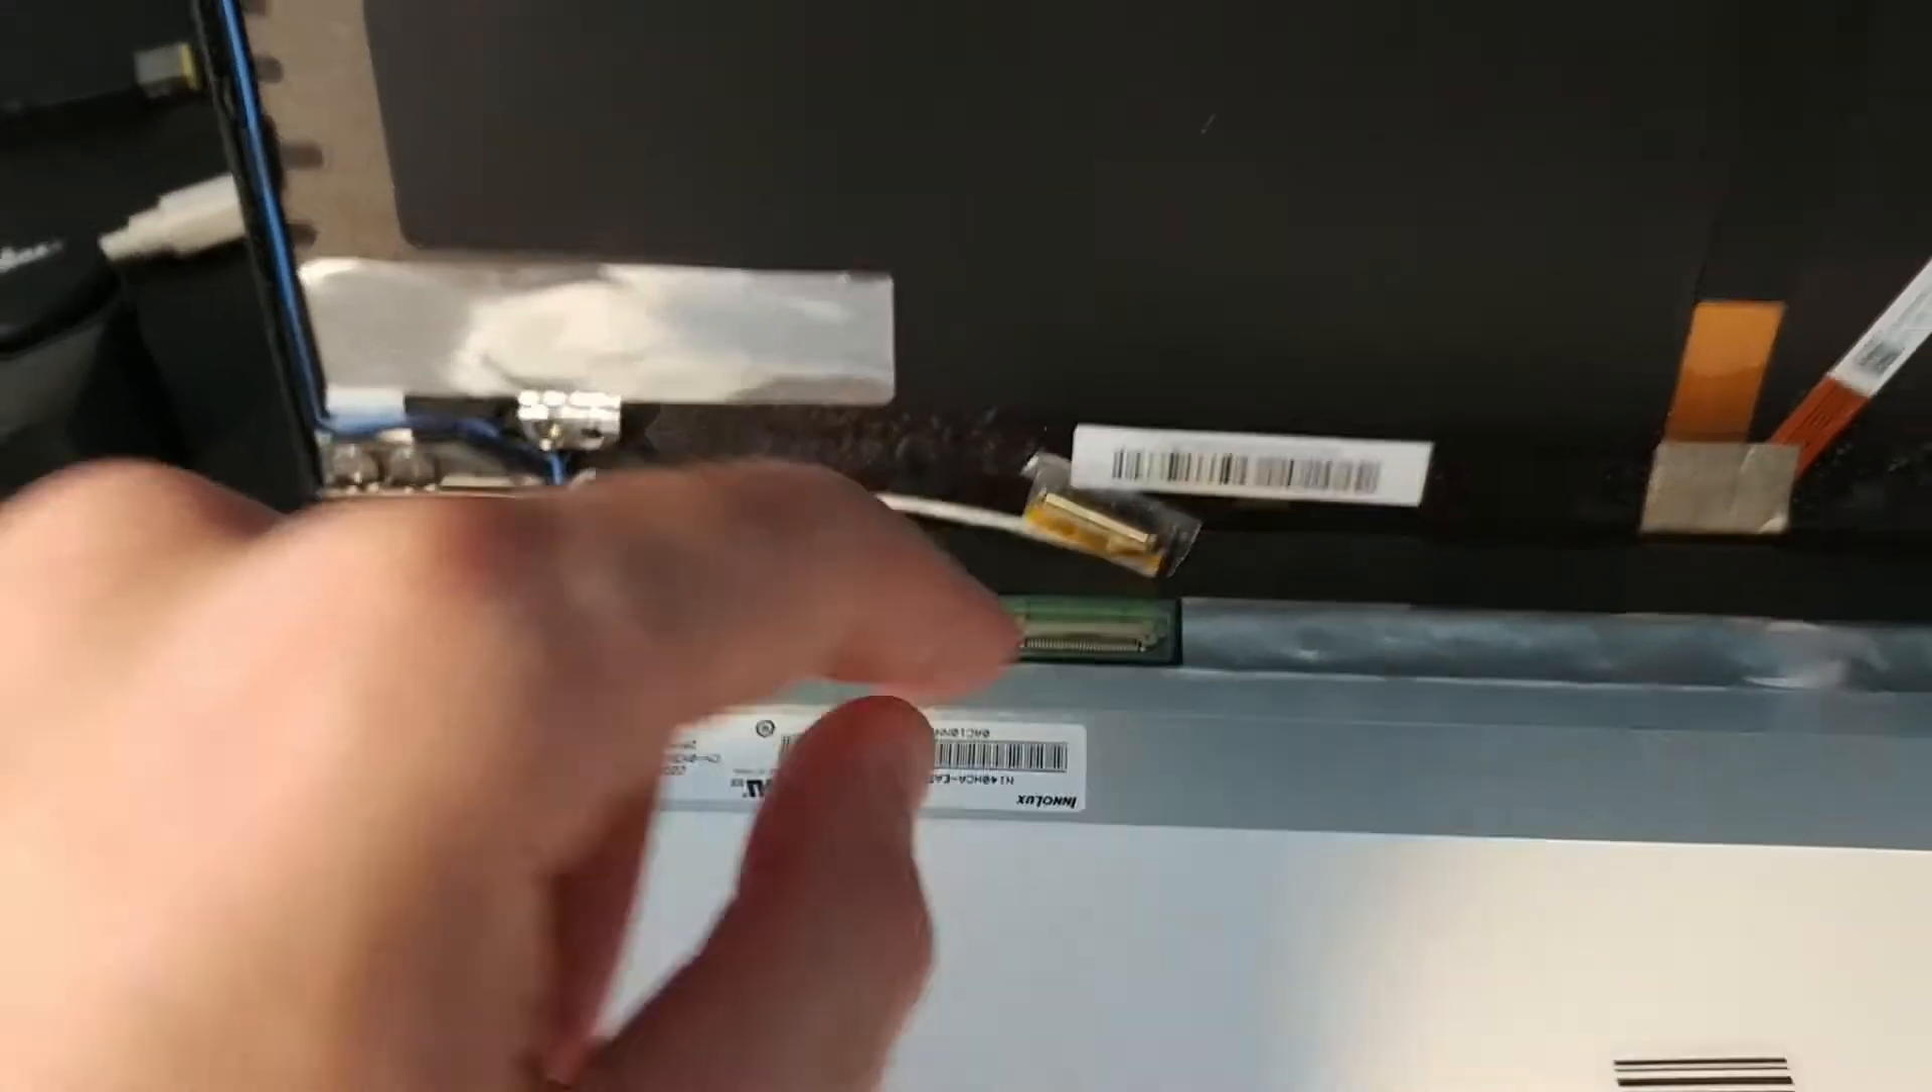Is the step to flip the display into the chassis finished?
No.